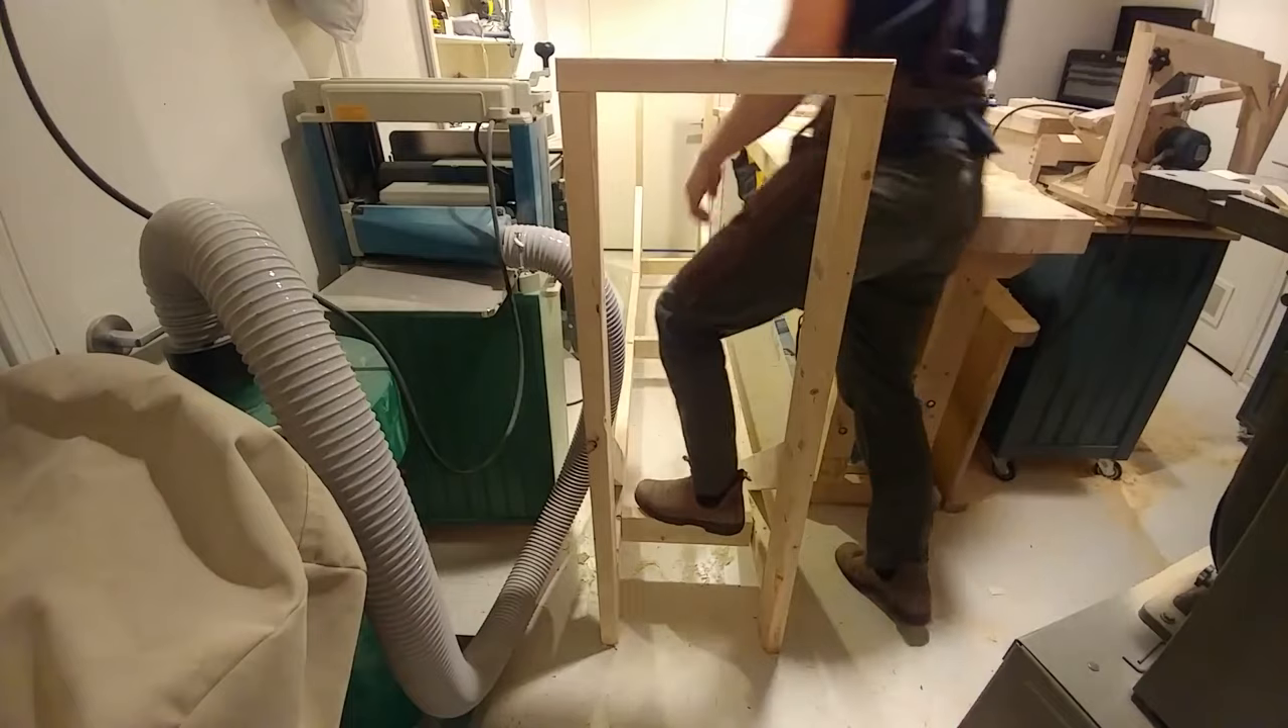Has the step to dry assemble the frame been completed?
Yes.